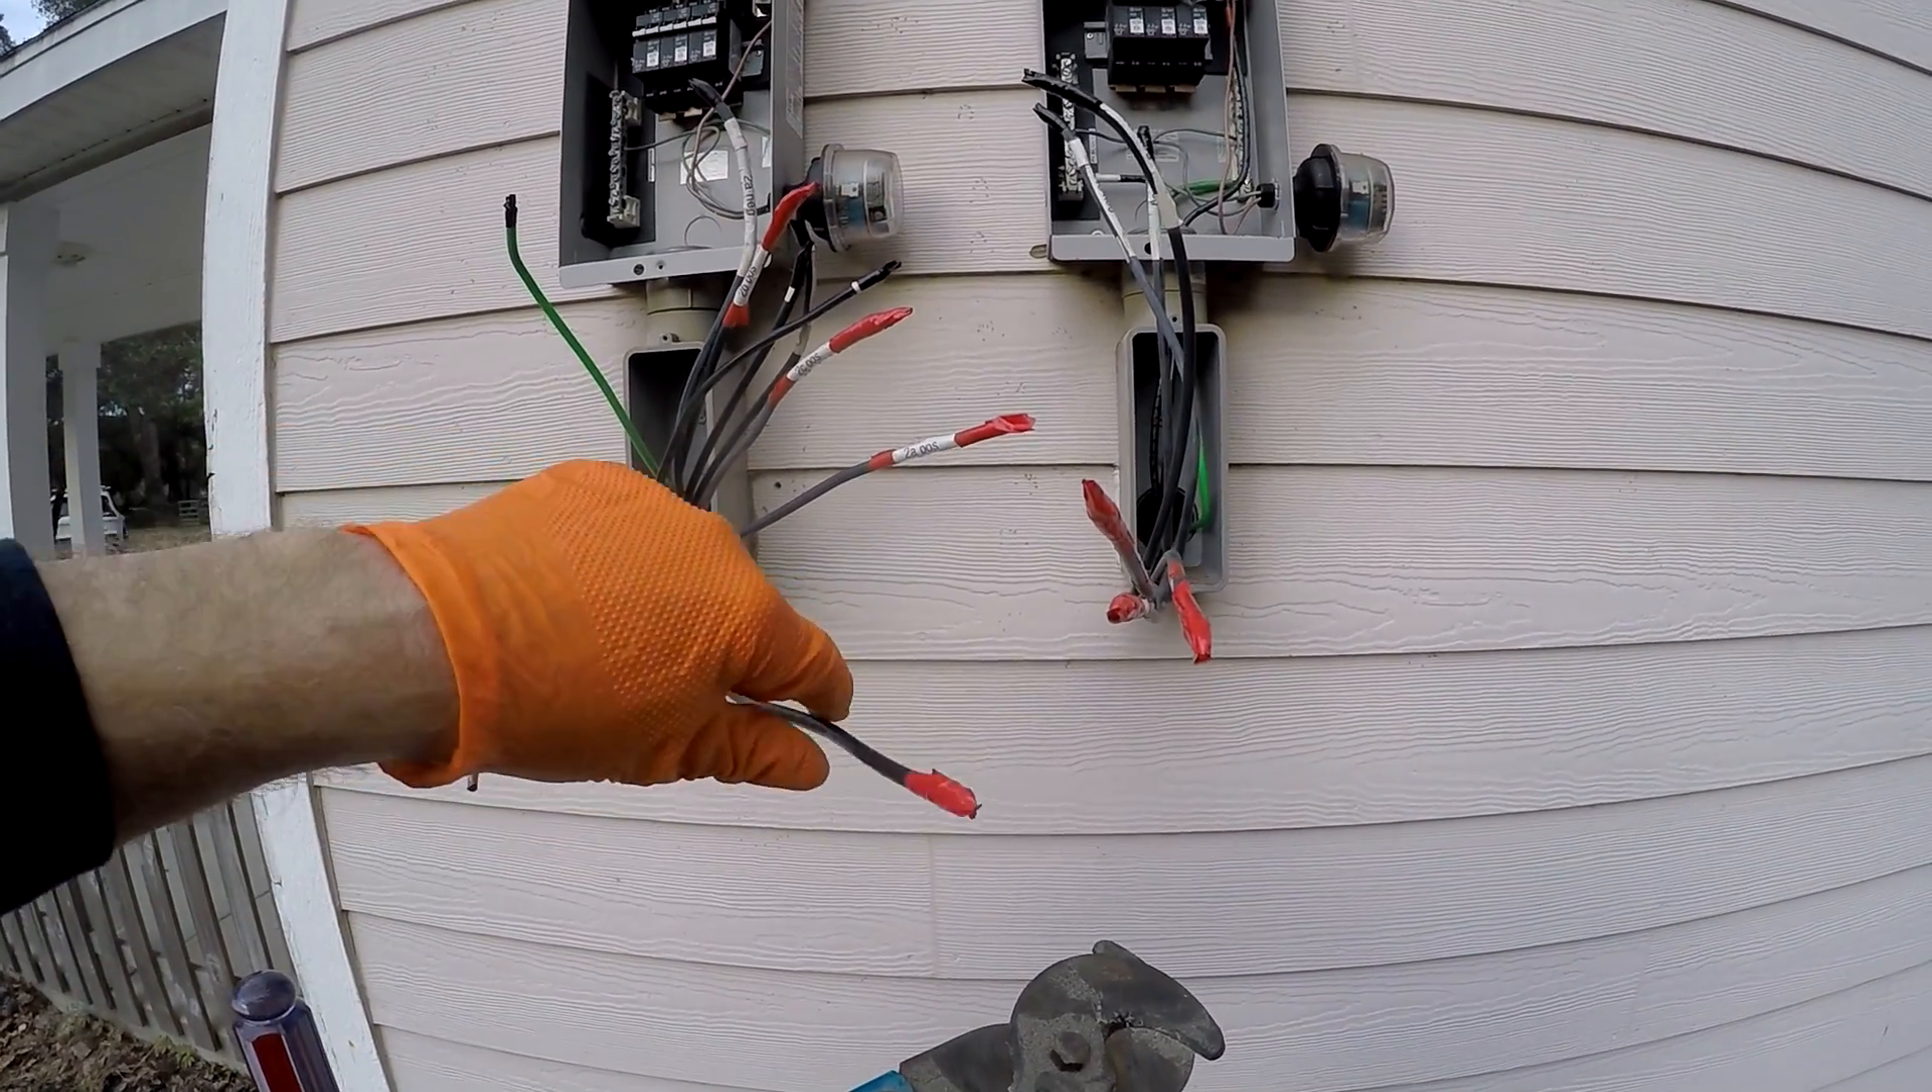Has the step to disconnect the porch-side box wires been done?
Yes.